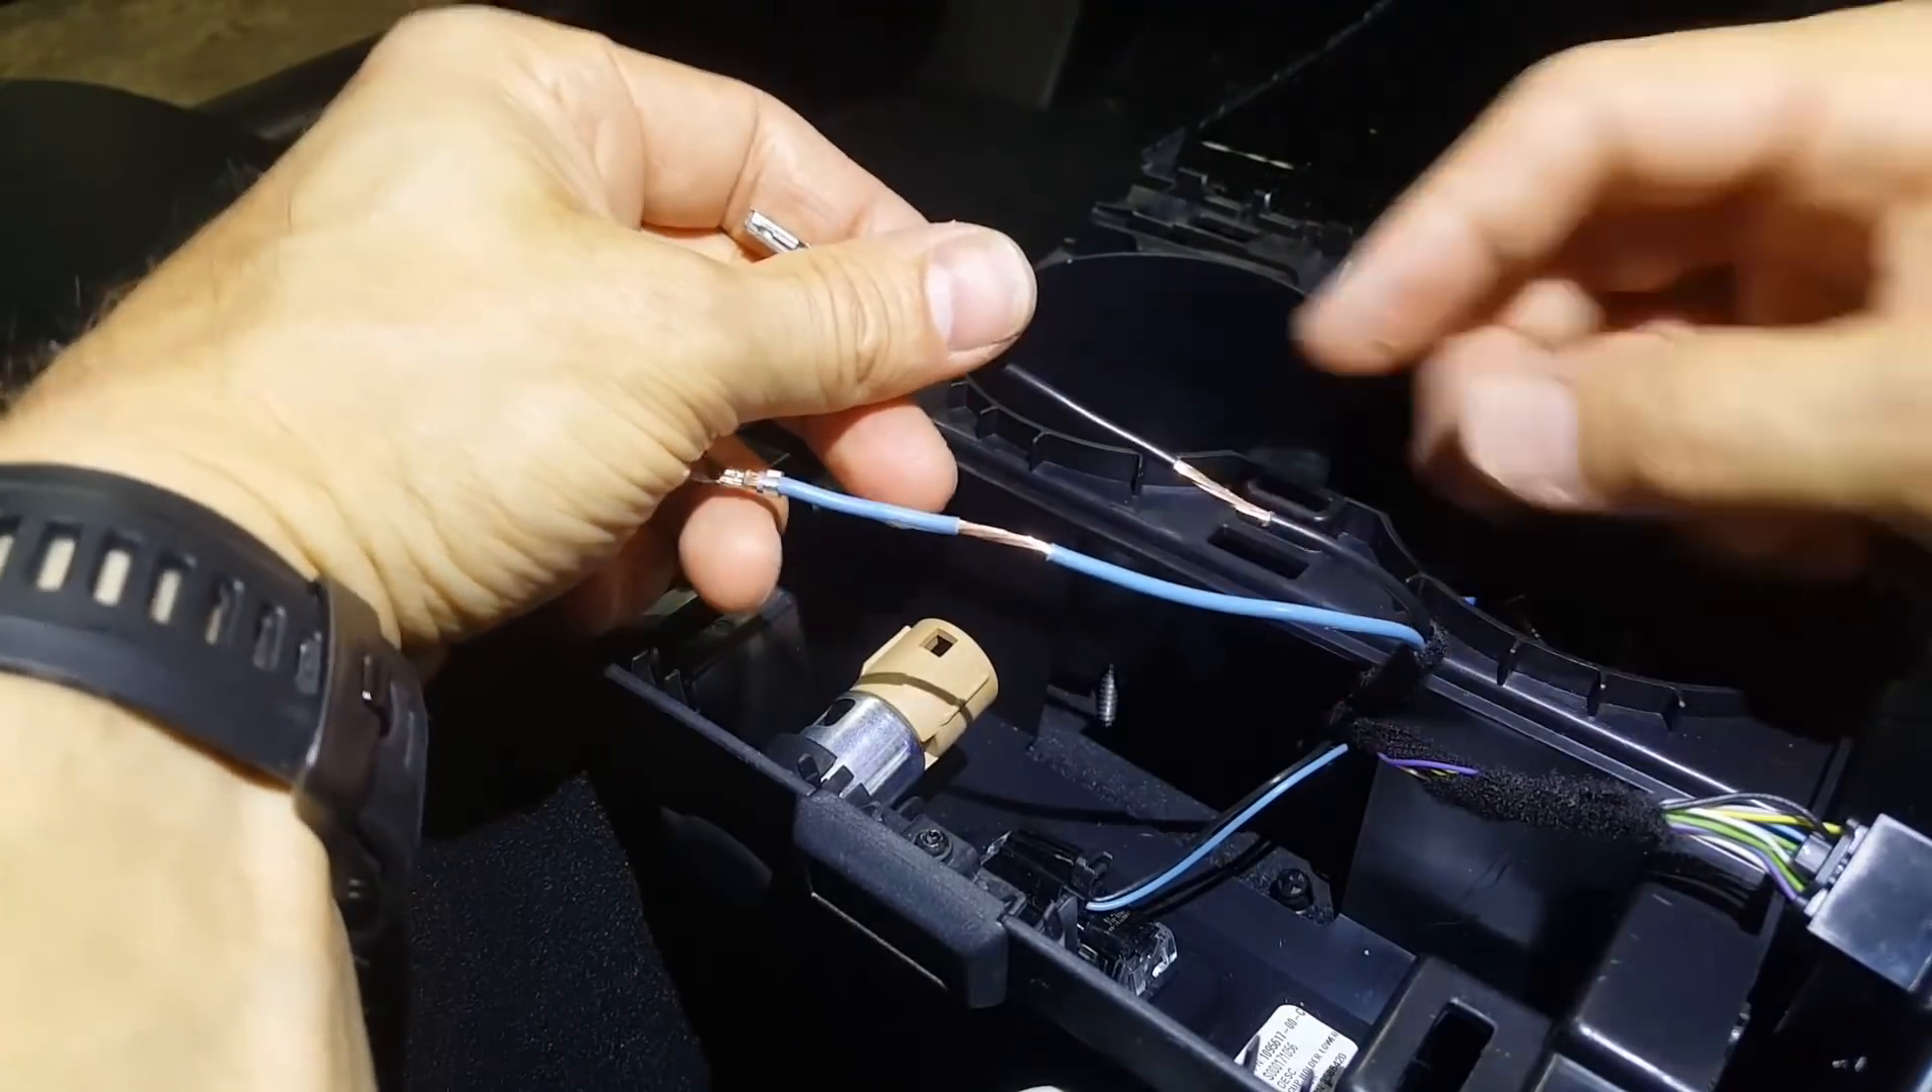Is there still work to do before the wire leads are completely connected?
Yes.